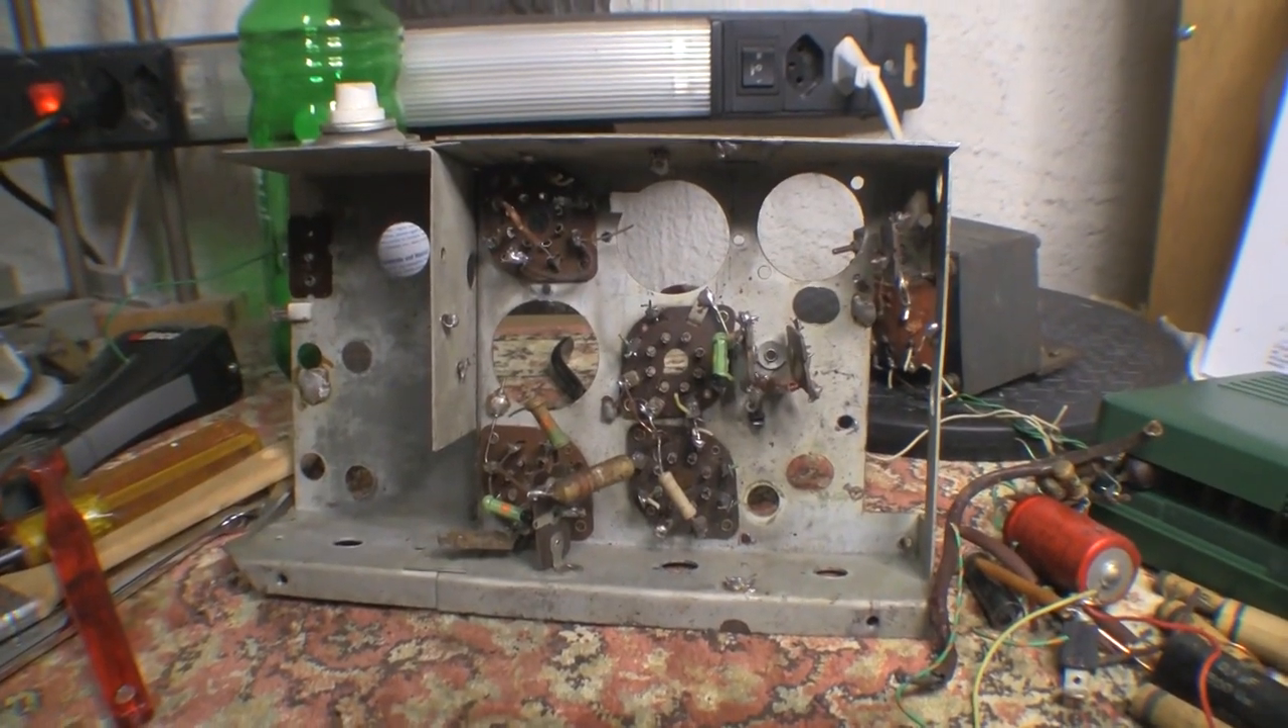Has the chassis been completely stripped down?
No.